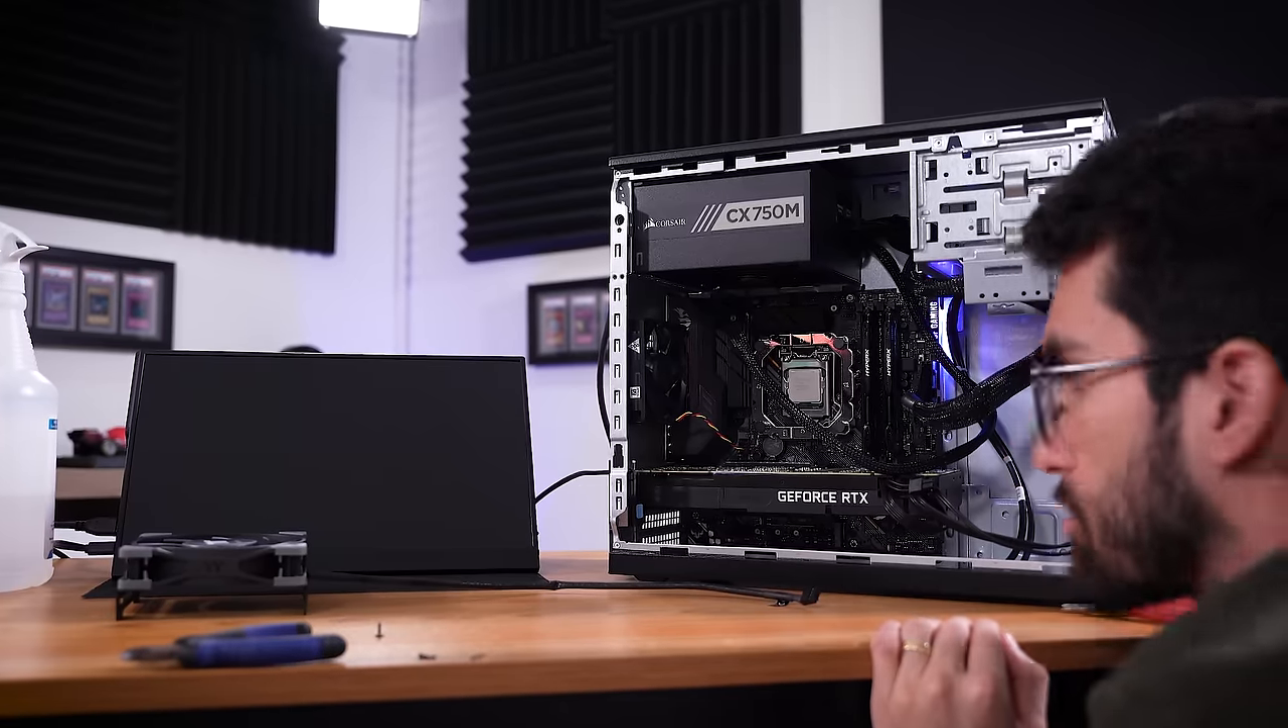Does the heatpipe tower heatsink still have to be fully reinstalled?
Yes.